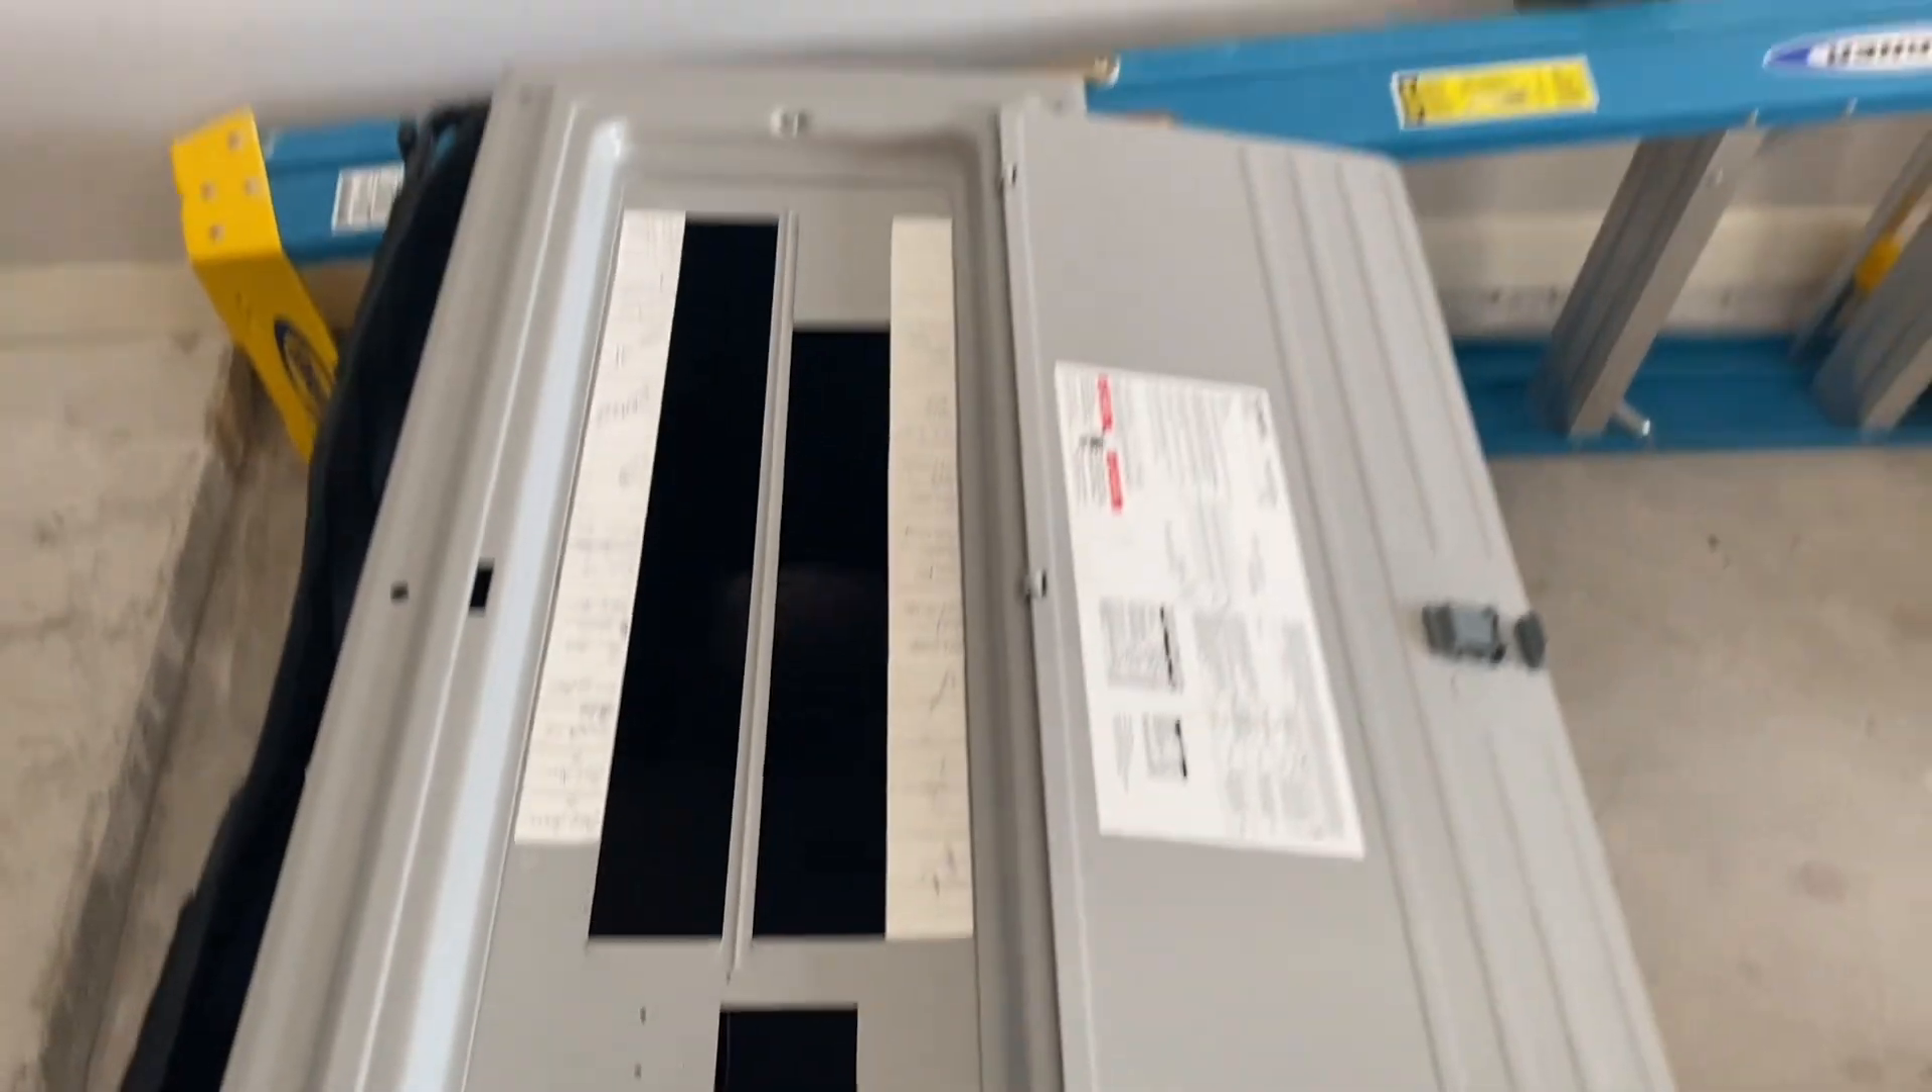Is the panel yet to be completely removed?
No.